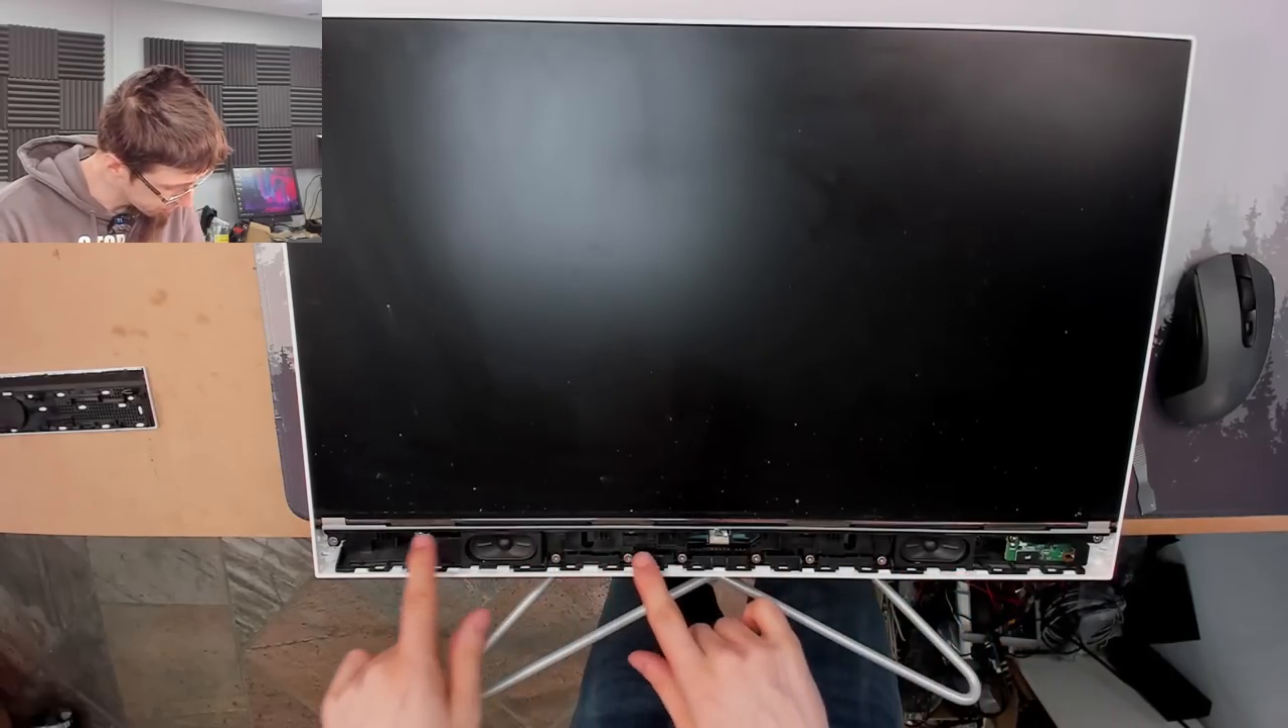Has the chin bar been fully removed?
Yes.